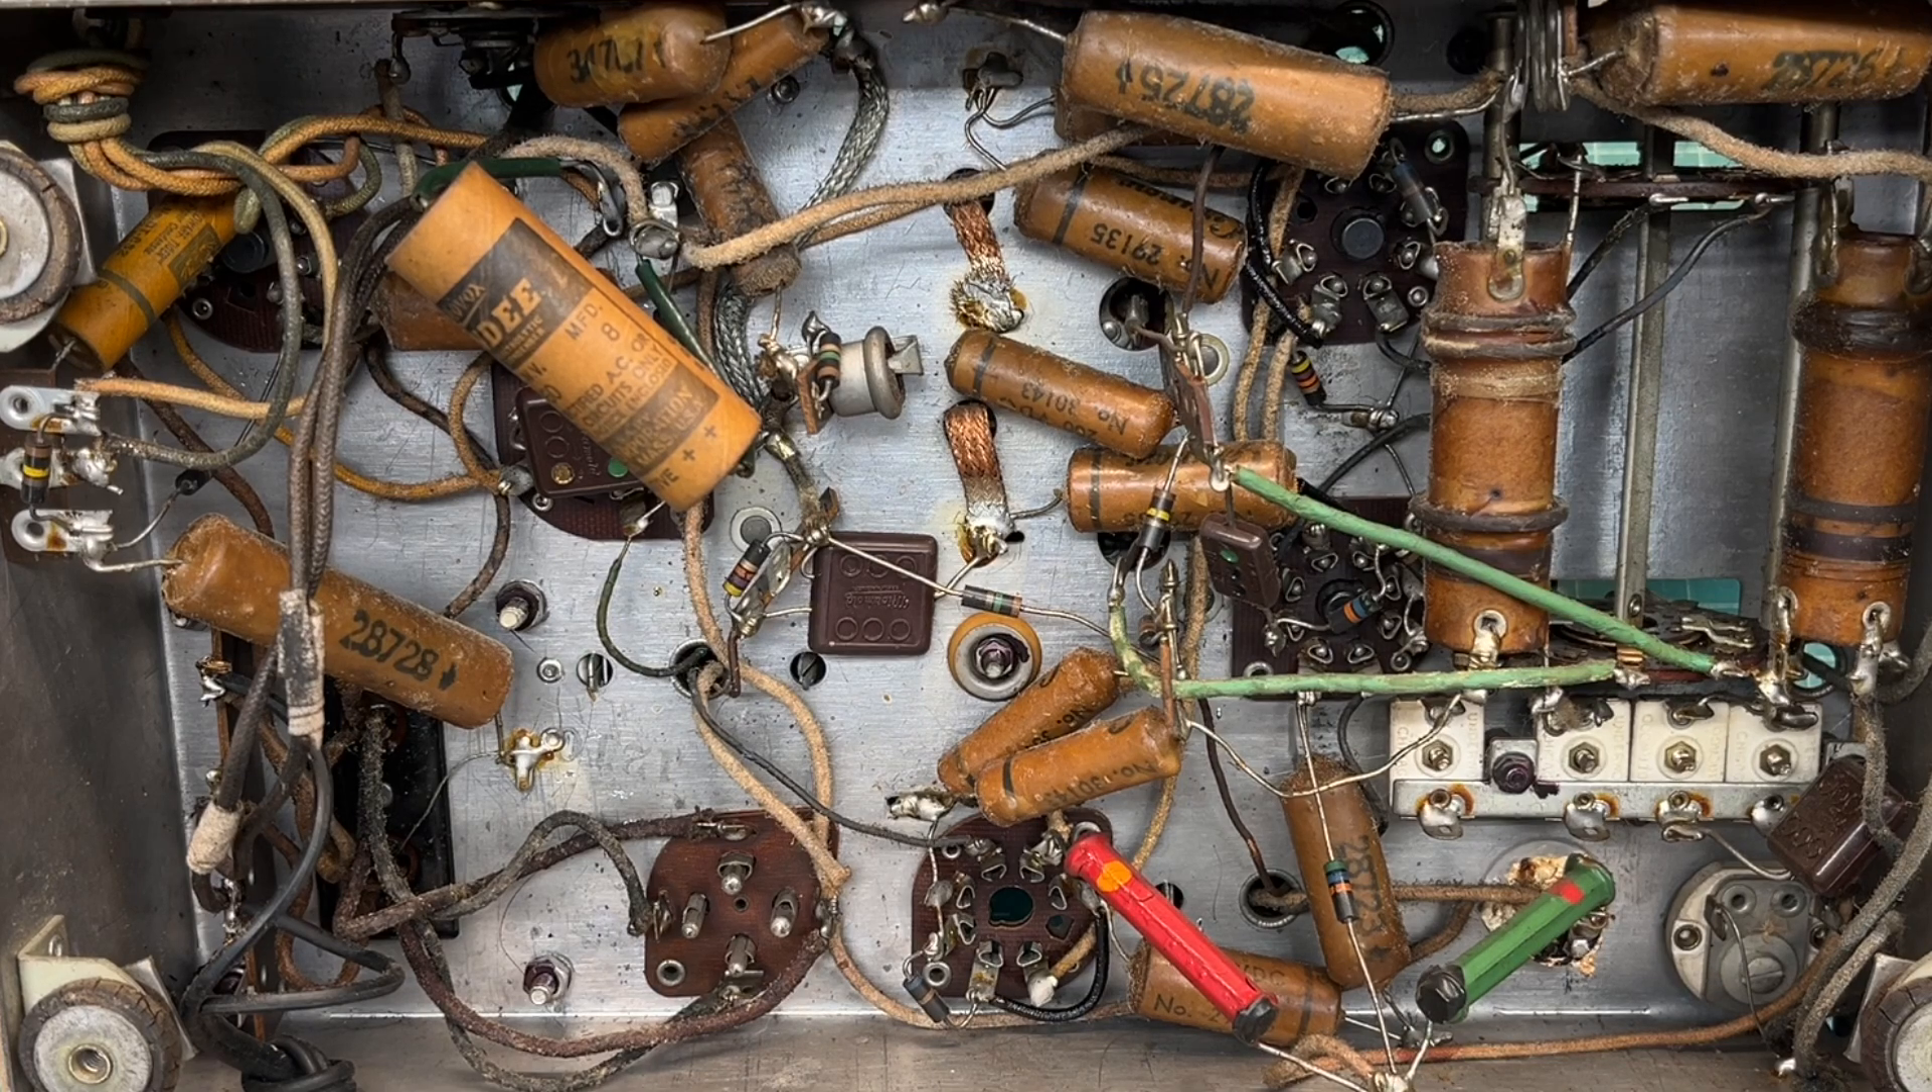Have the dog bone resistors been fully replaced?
No.